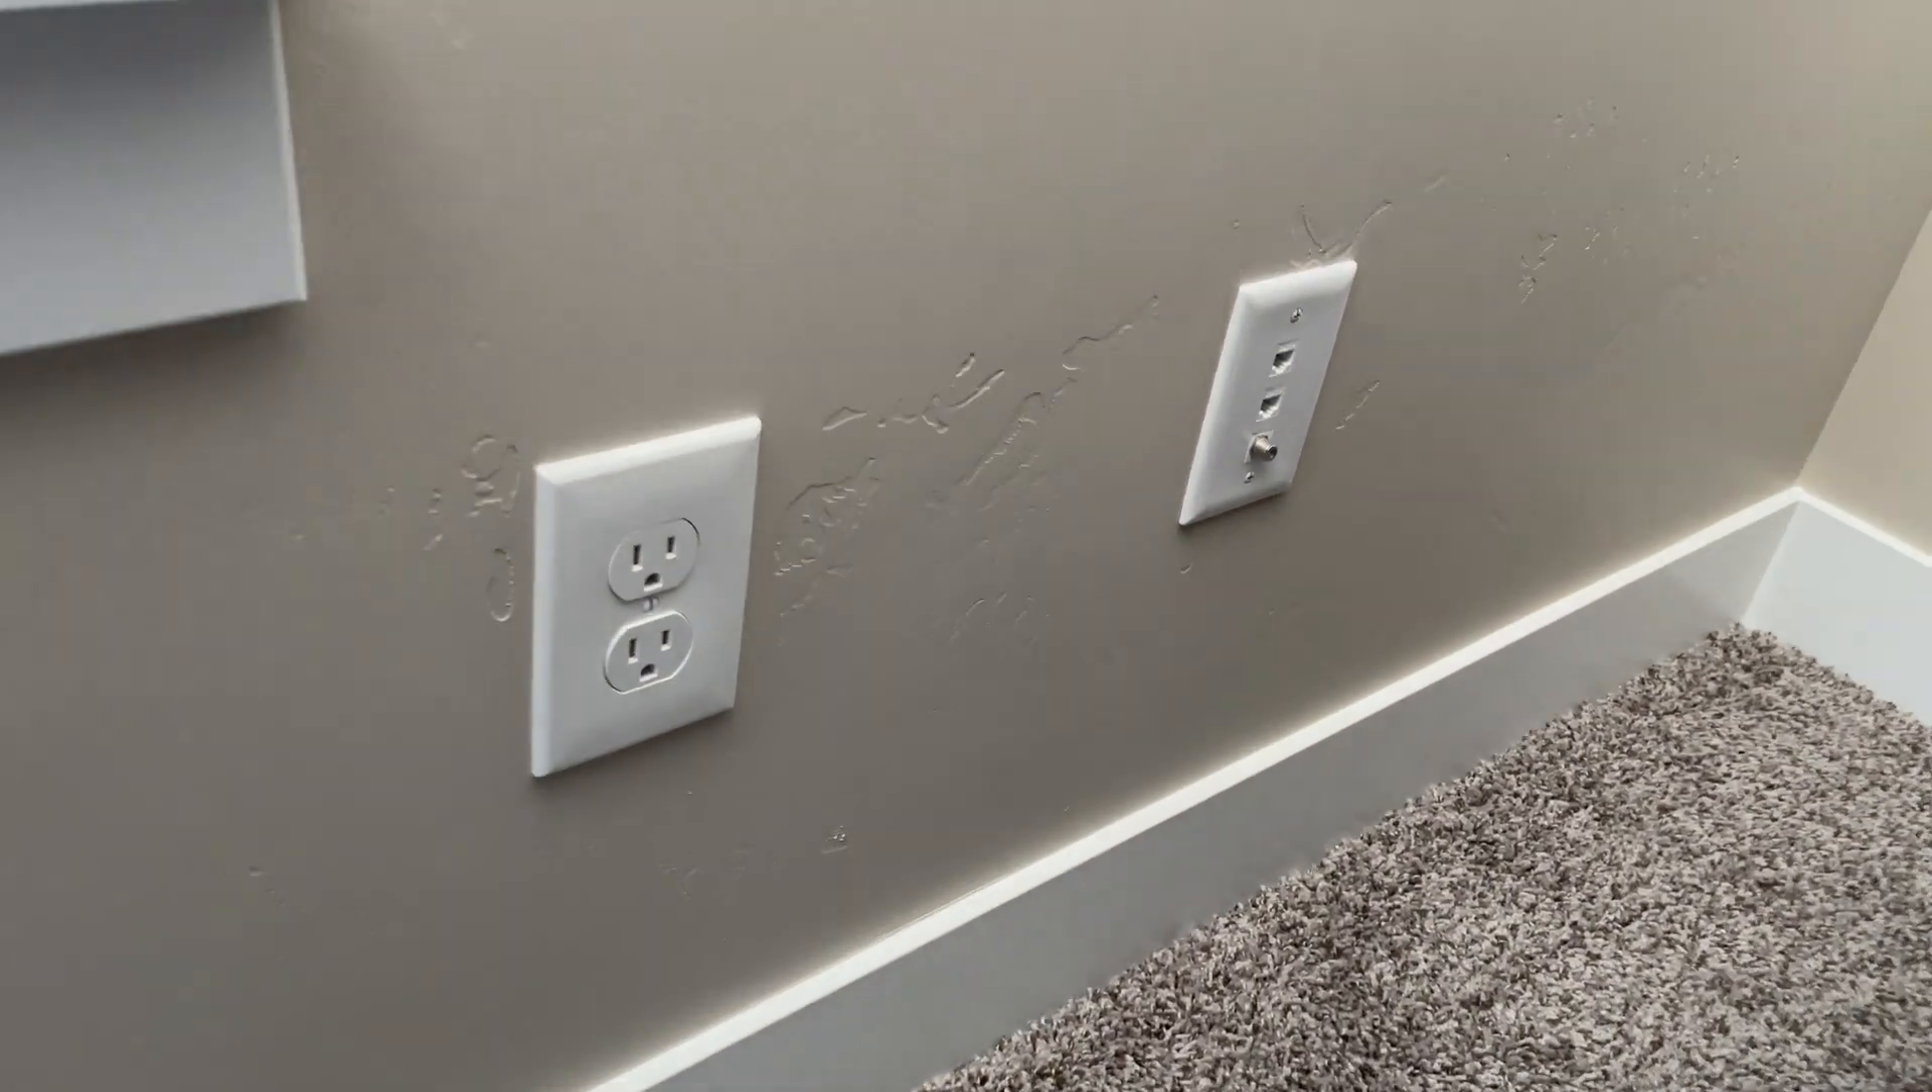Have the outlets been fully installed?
Yes.